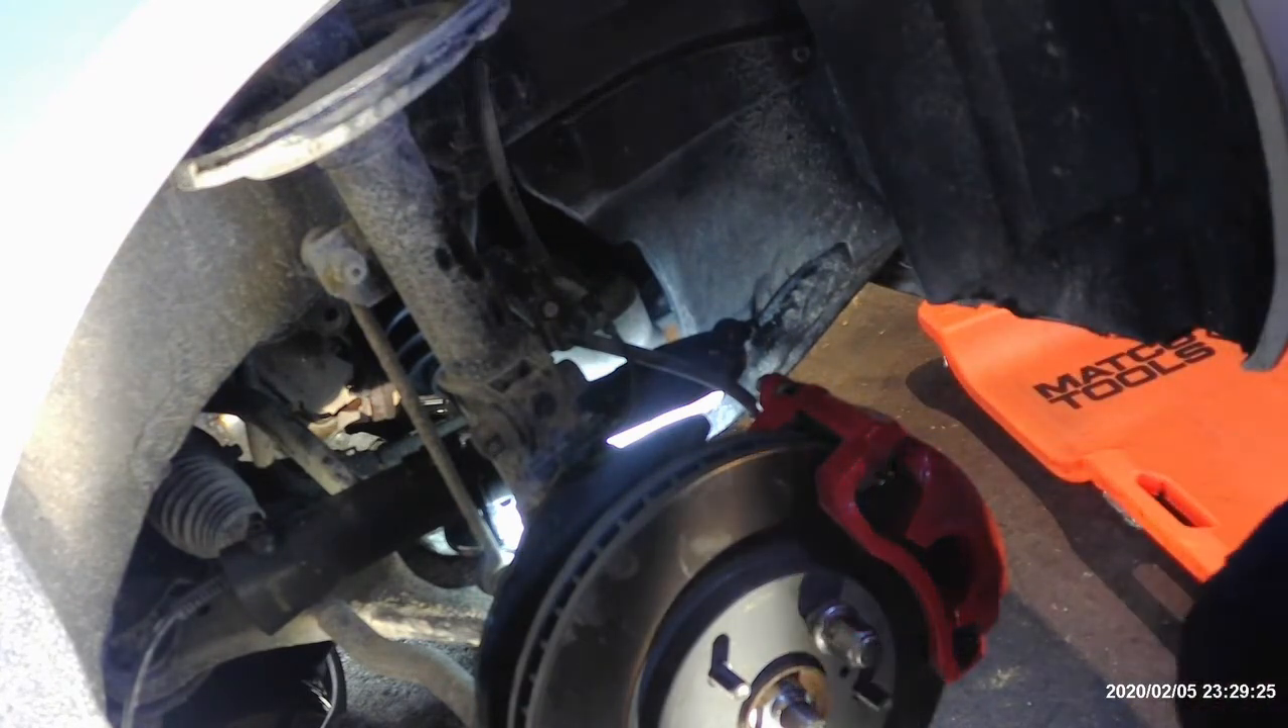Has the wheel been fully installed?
No.